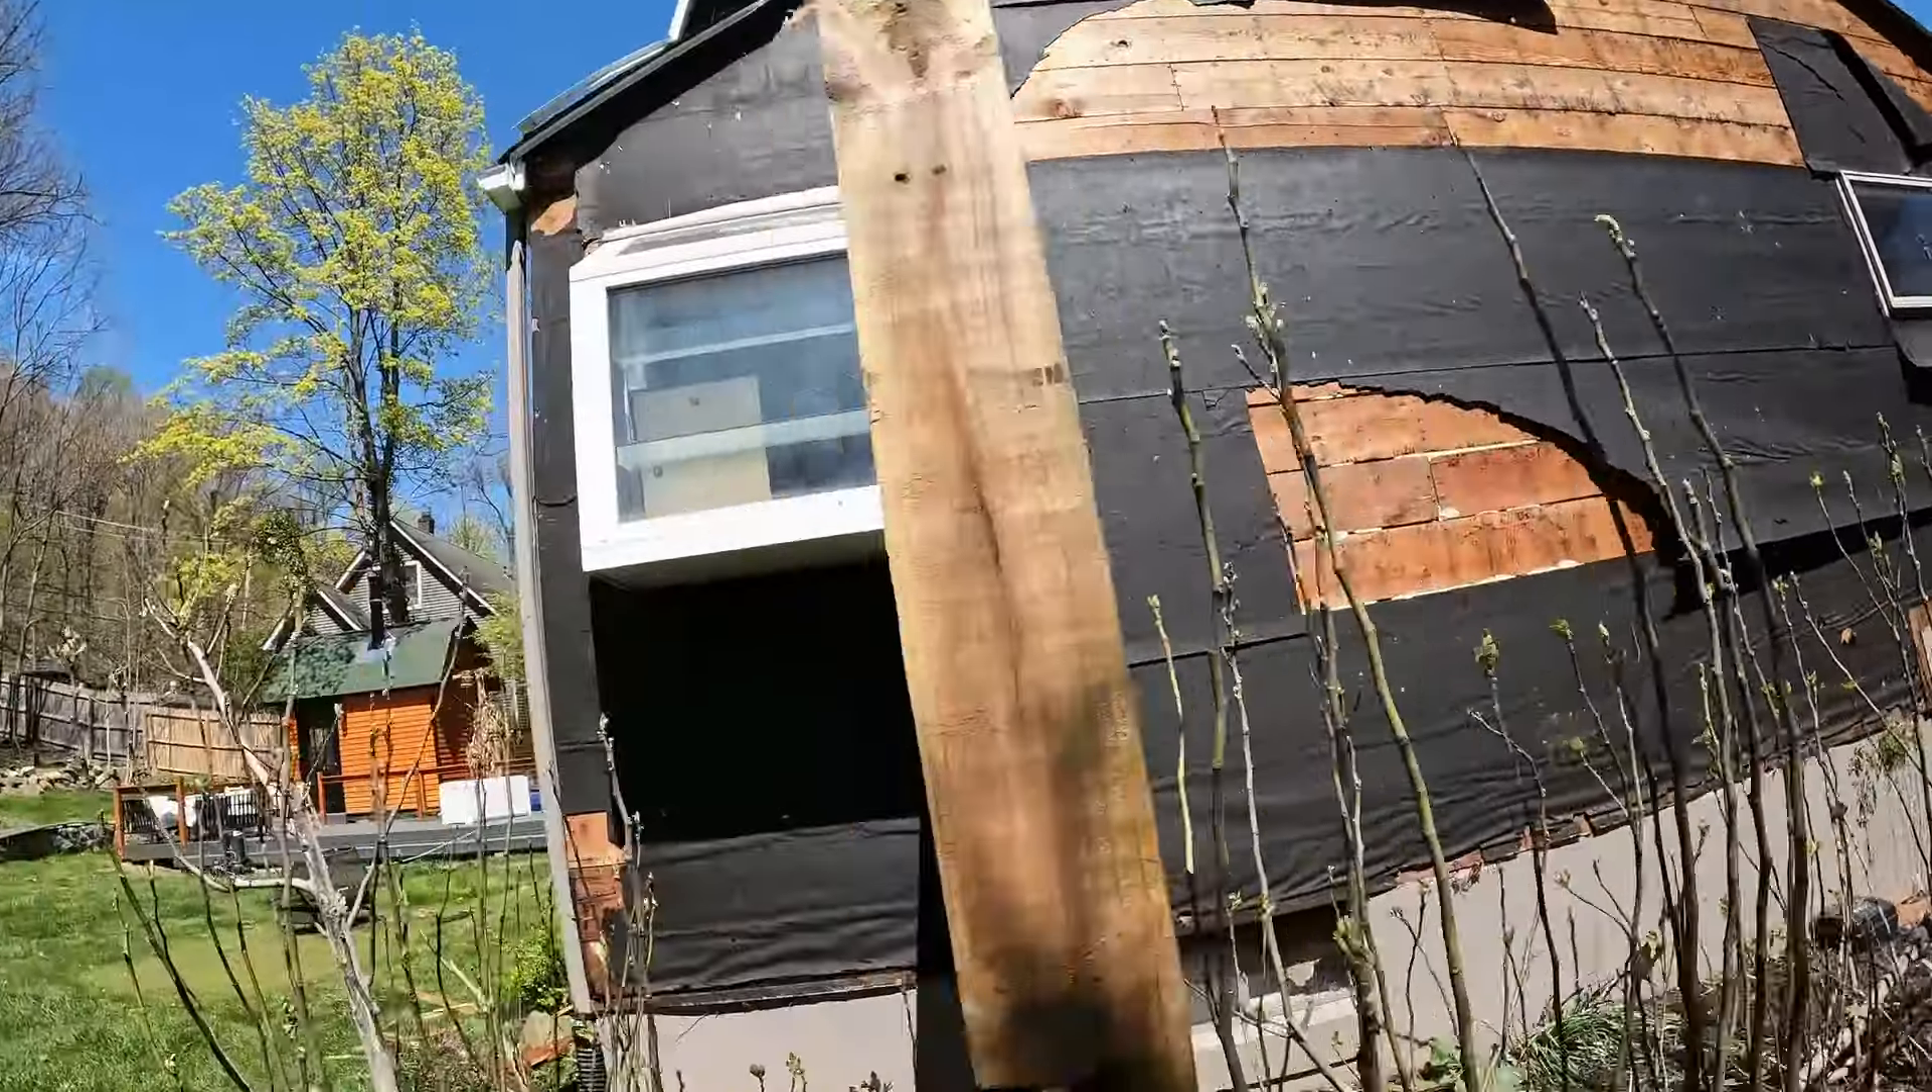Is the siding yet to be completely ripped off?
No.